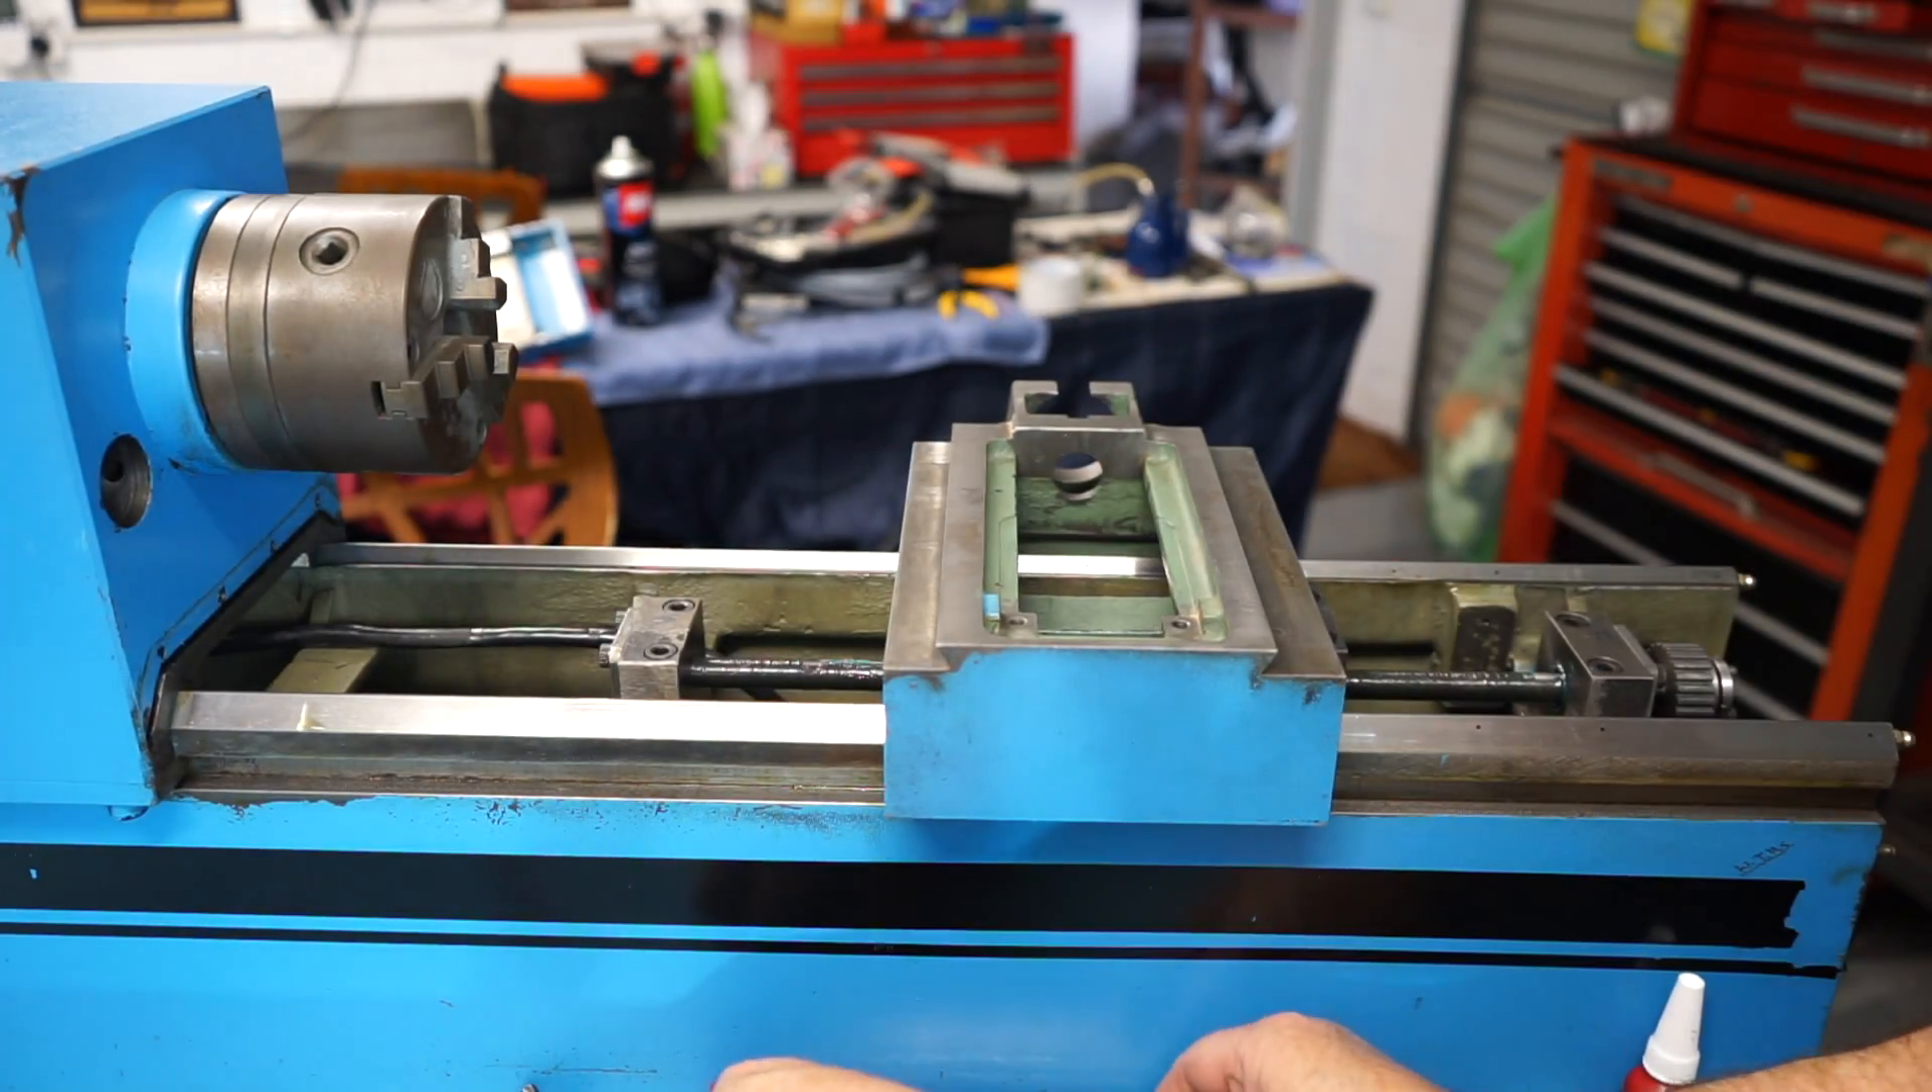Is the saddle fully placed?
Yes.